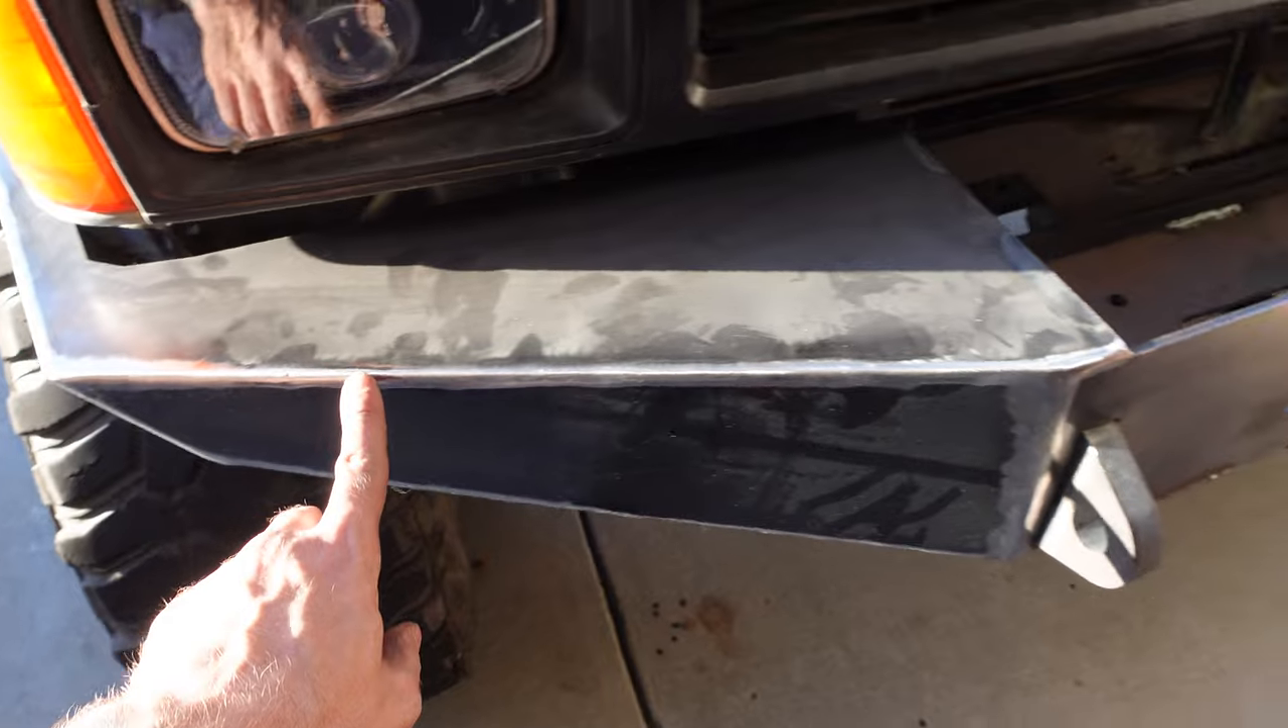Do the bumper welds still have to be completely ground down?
No.